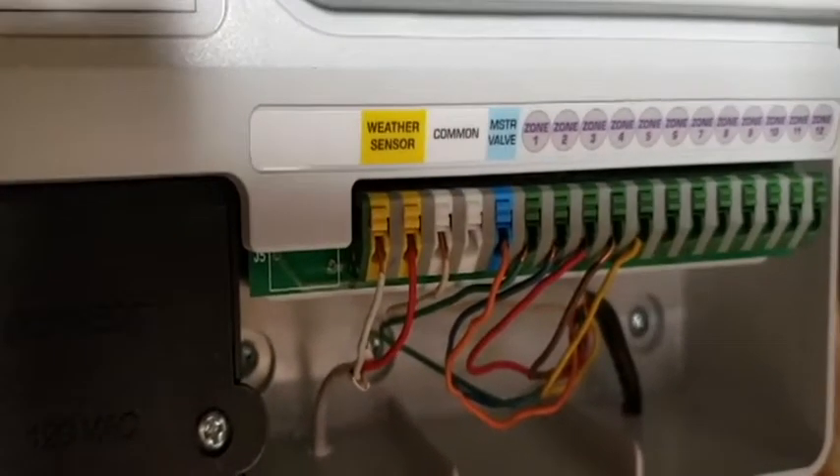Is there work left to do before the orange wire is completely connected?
No.